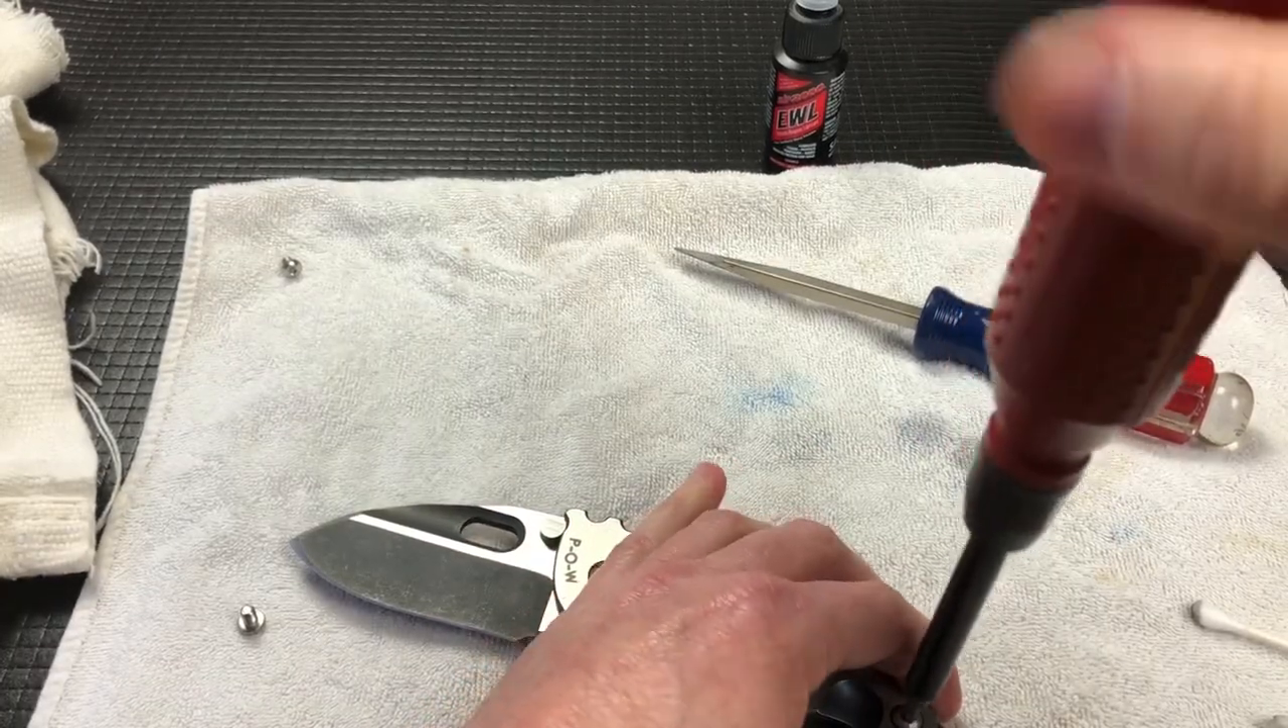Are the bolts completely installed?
No.